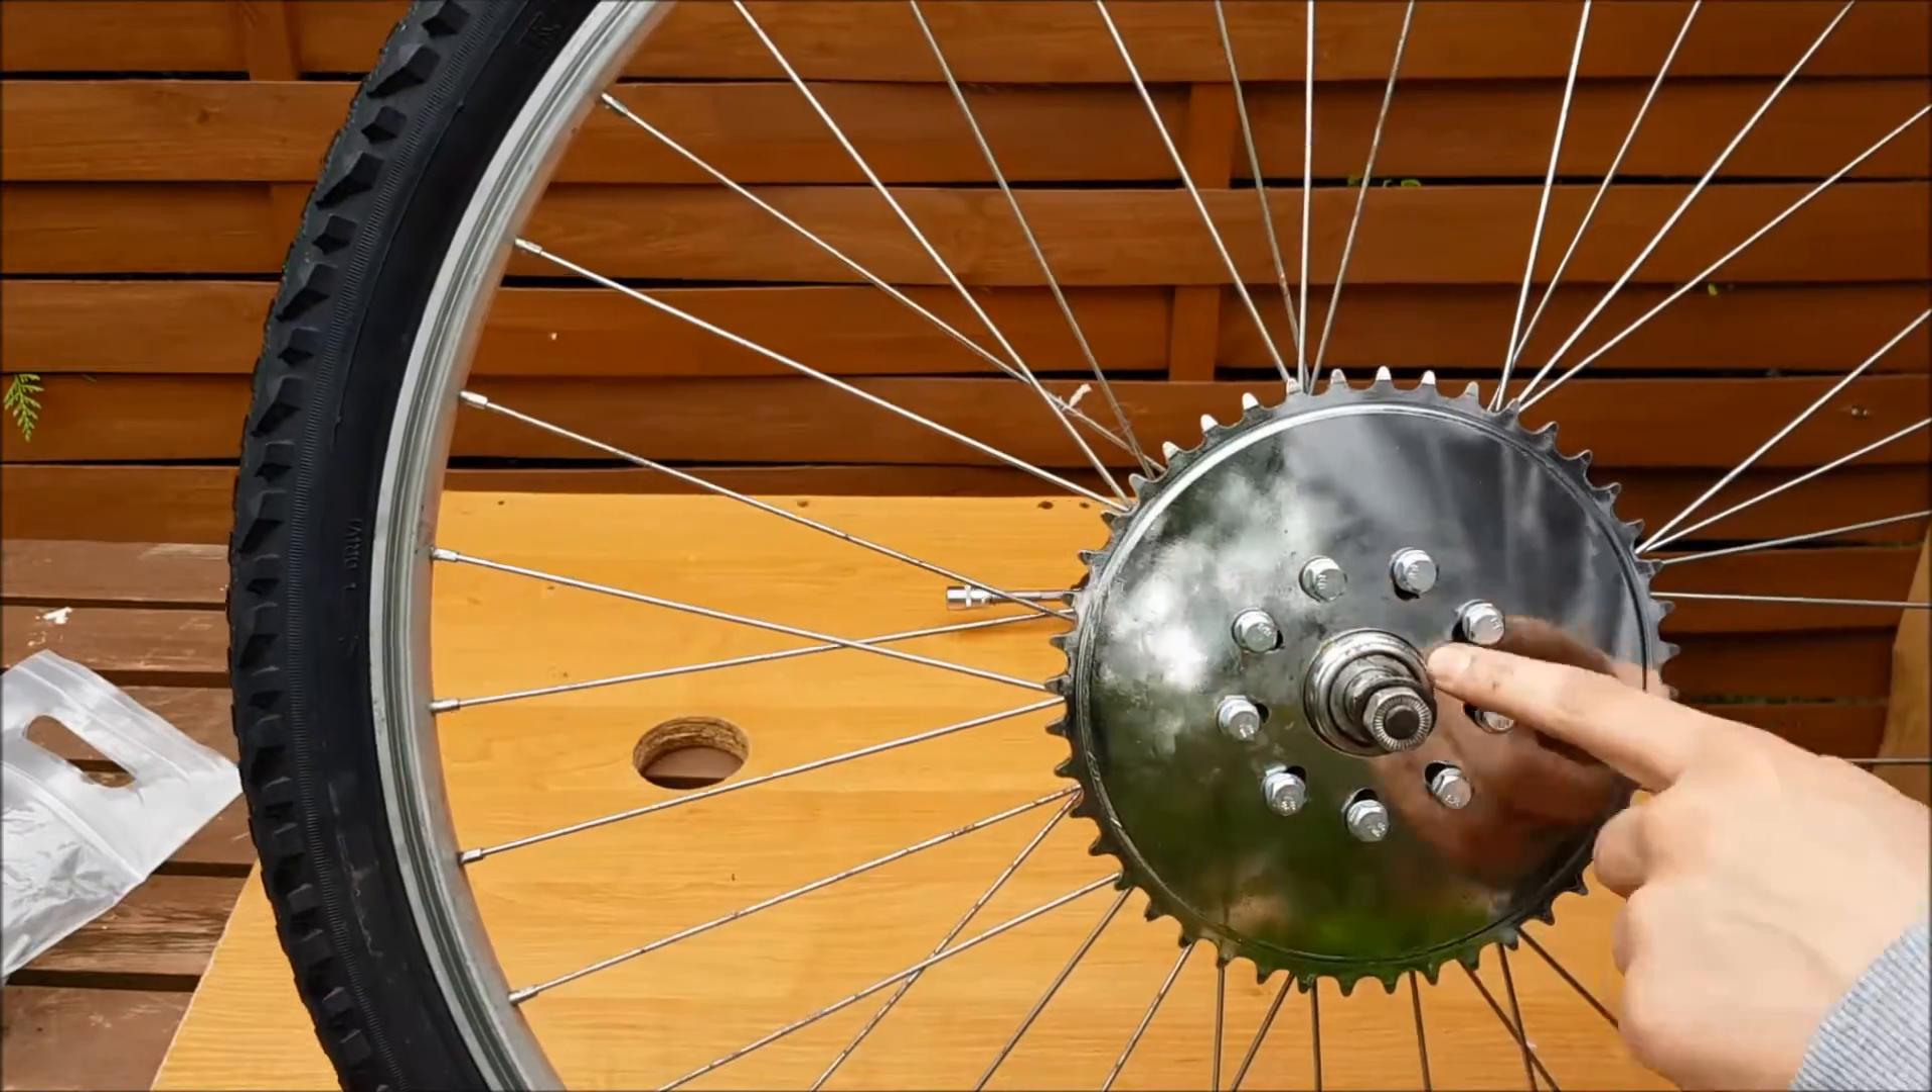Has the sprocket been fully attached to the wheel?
Yes.